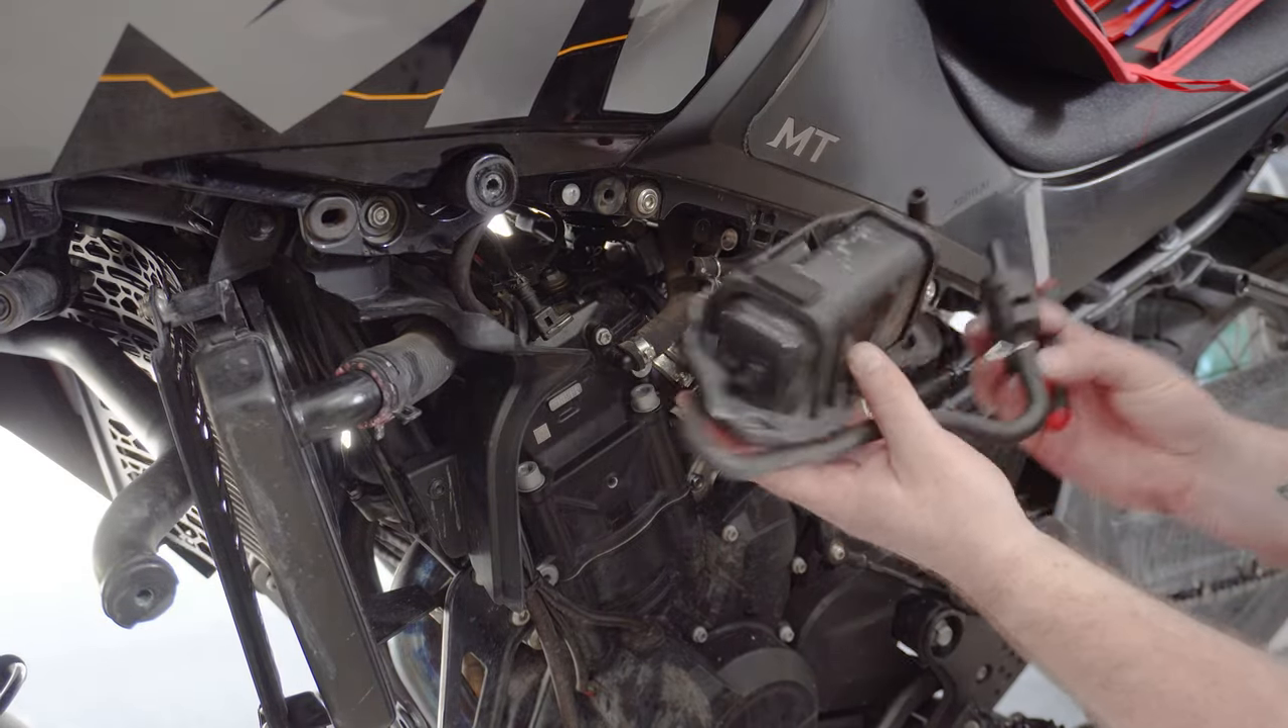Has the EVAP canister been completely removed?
Yes.